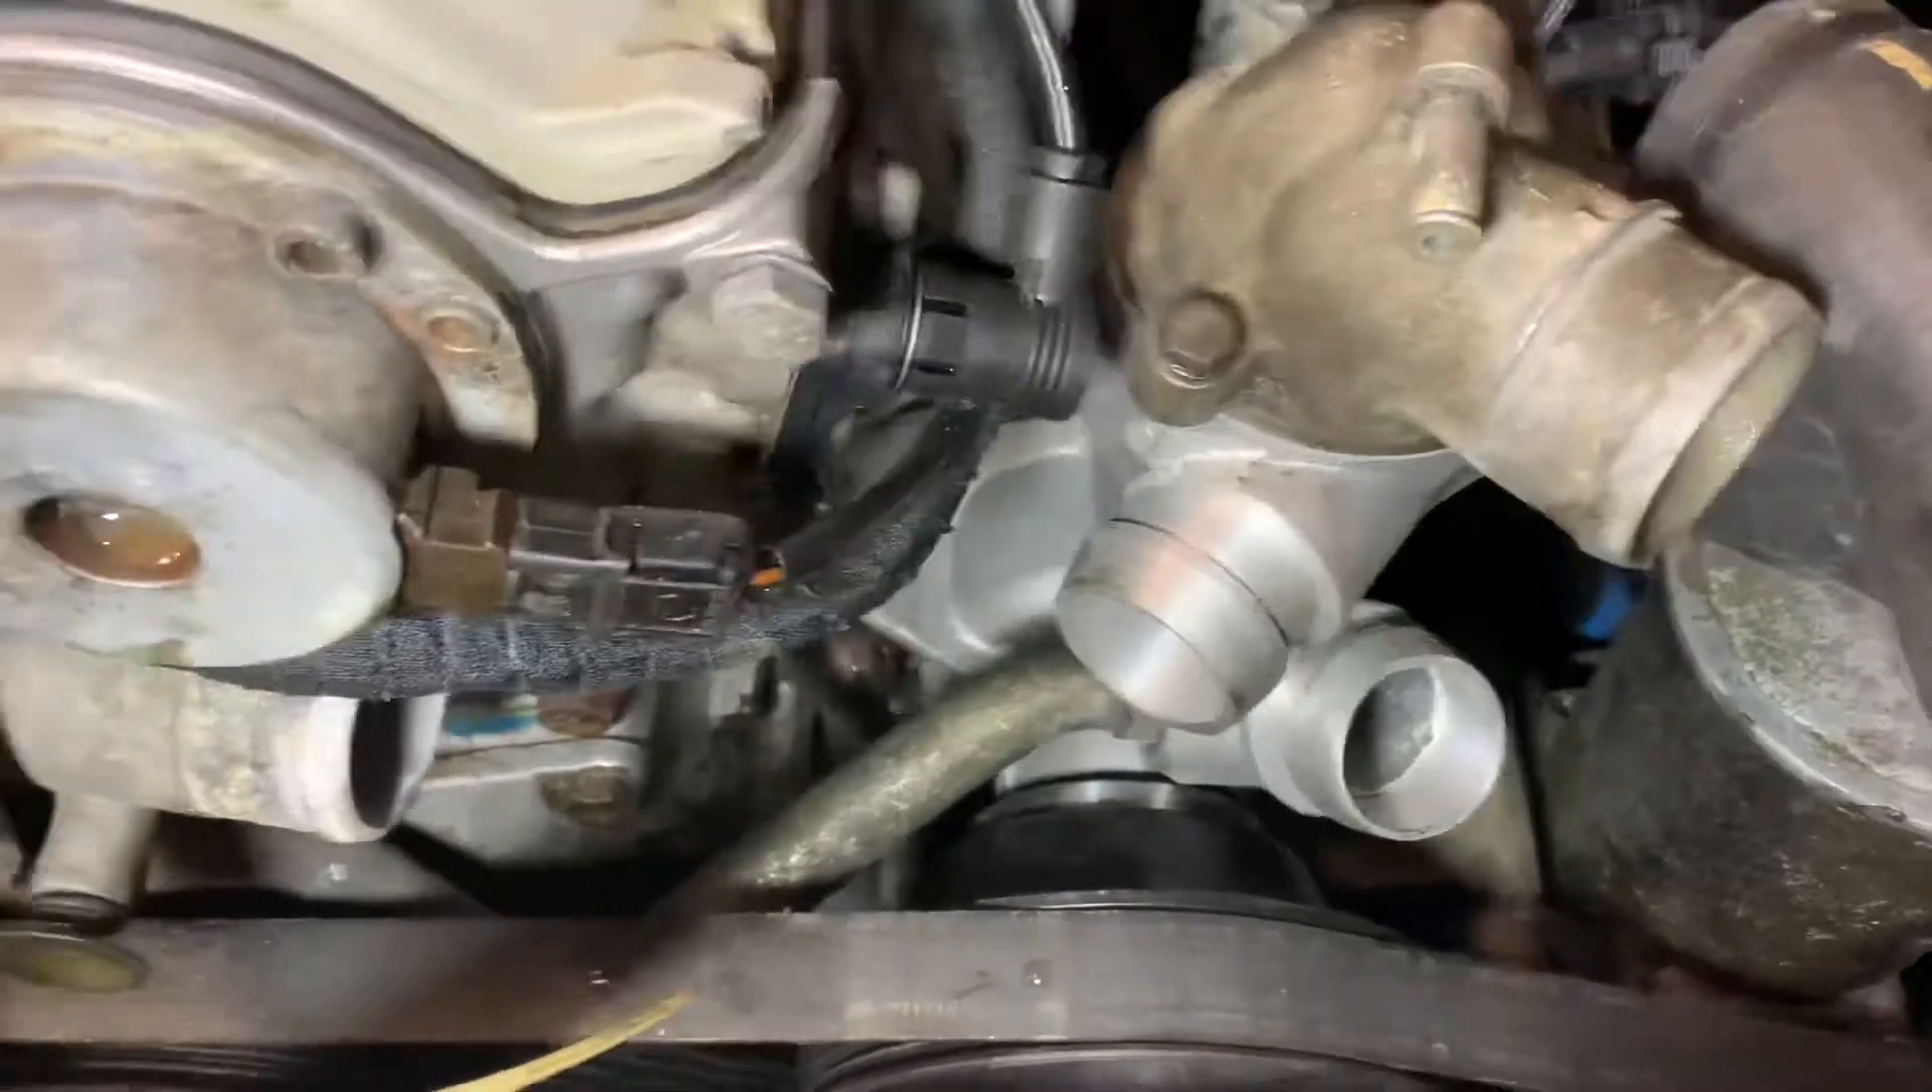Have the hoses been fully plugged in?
No.